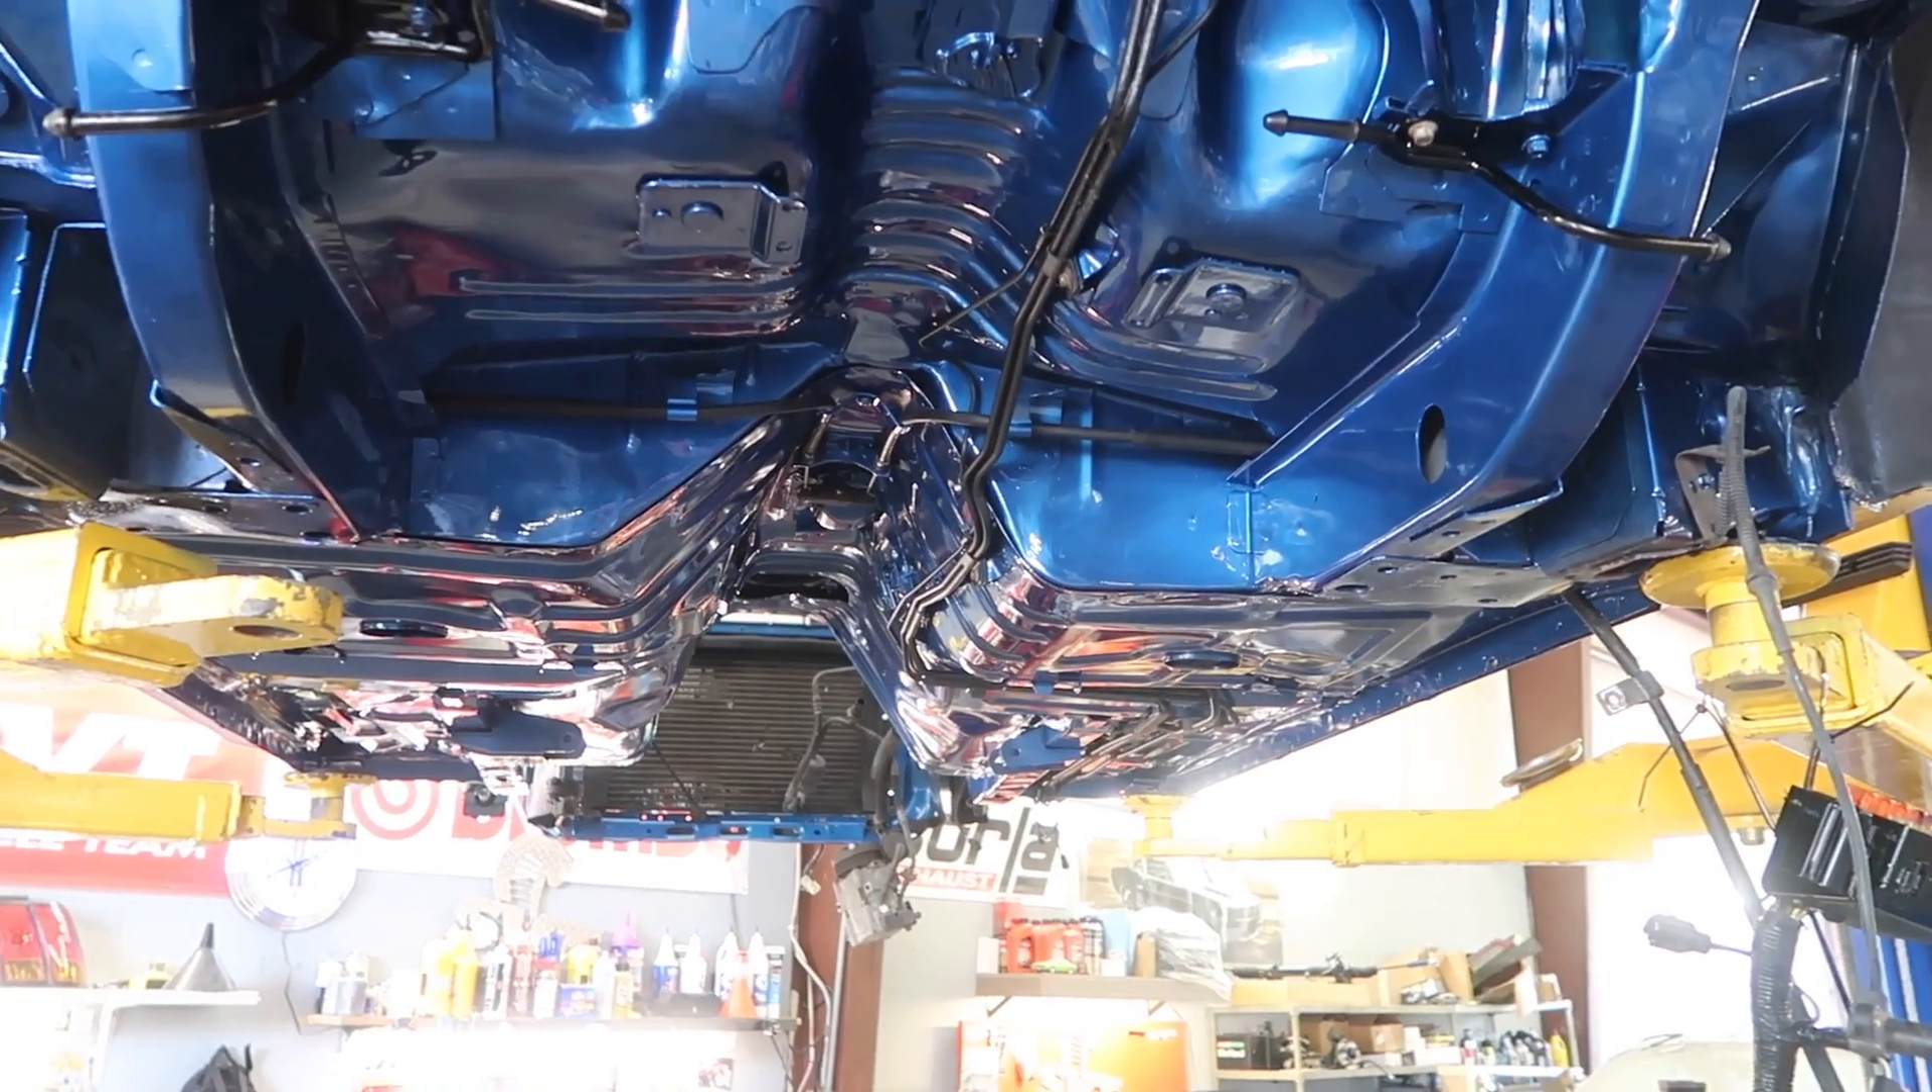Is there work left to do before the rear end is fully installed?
Yes.